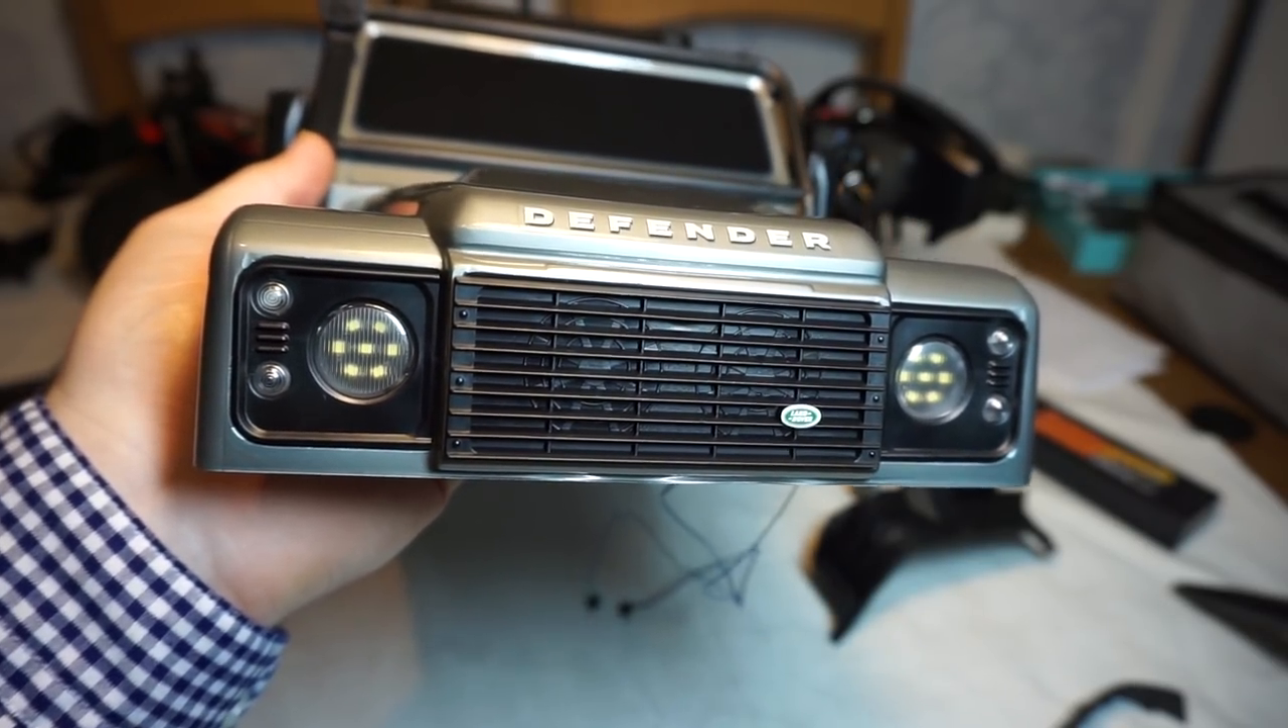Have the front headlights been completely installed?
Yes.